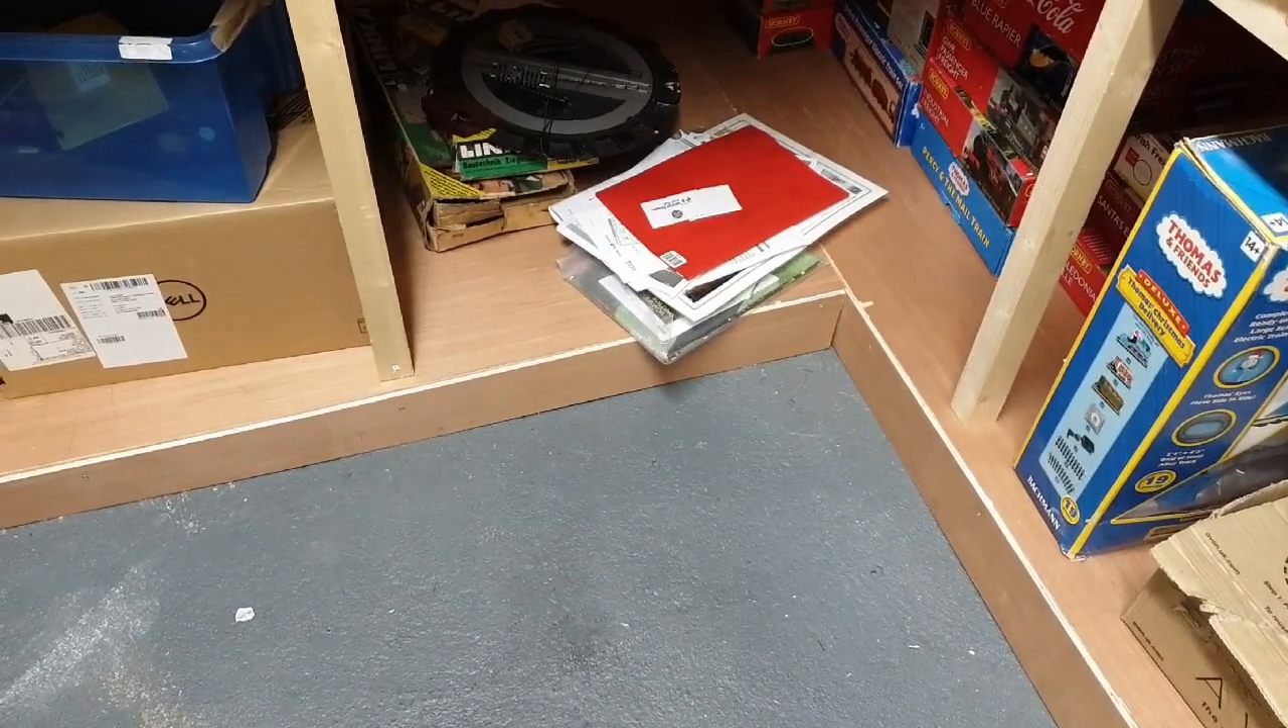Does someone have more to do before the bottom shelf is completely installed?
No.